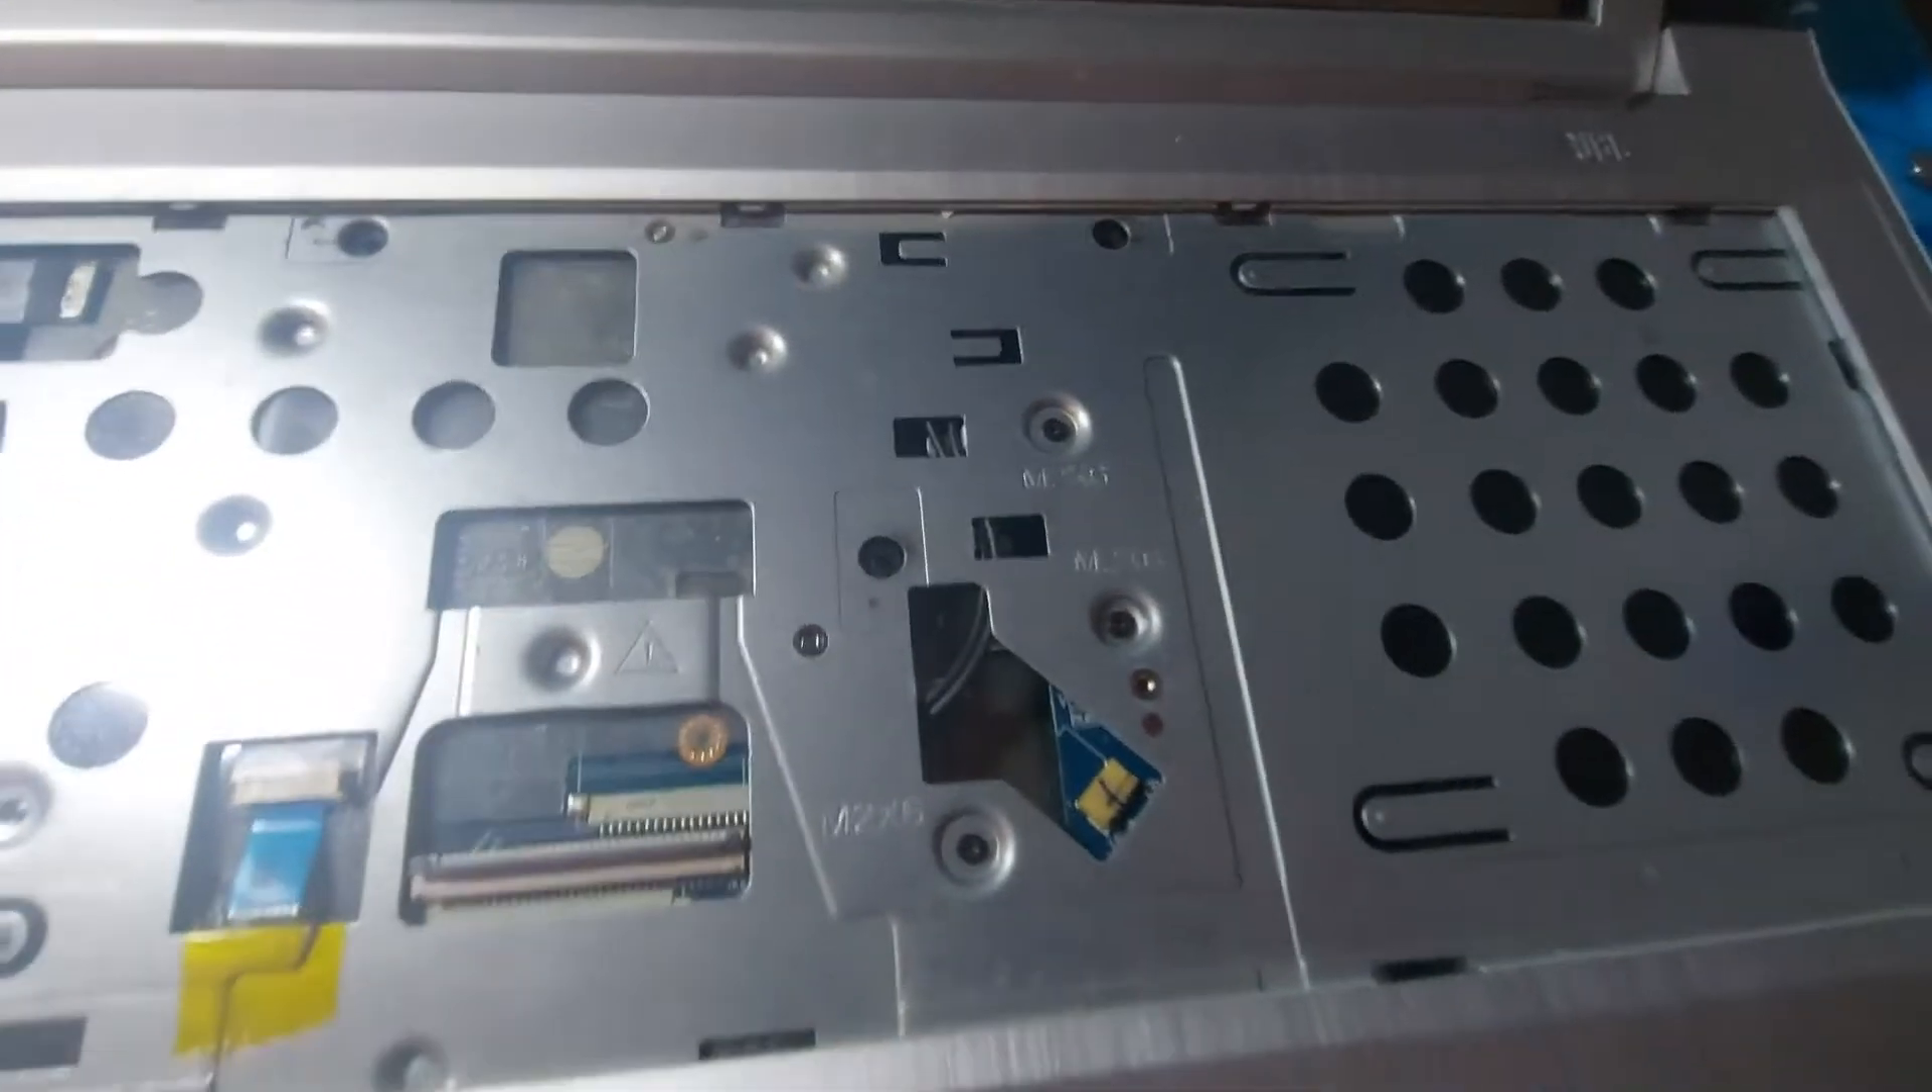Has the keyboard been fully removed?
Yes.